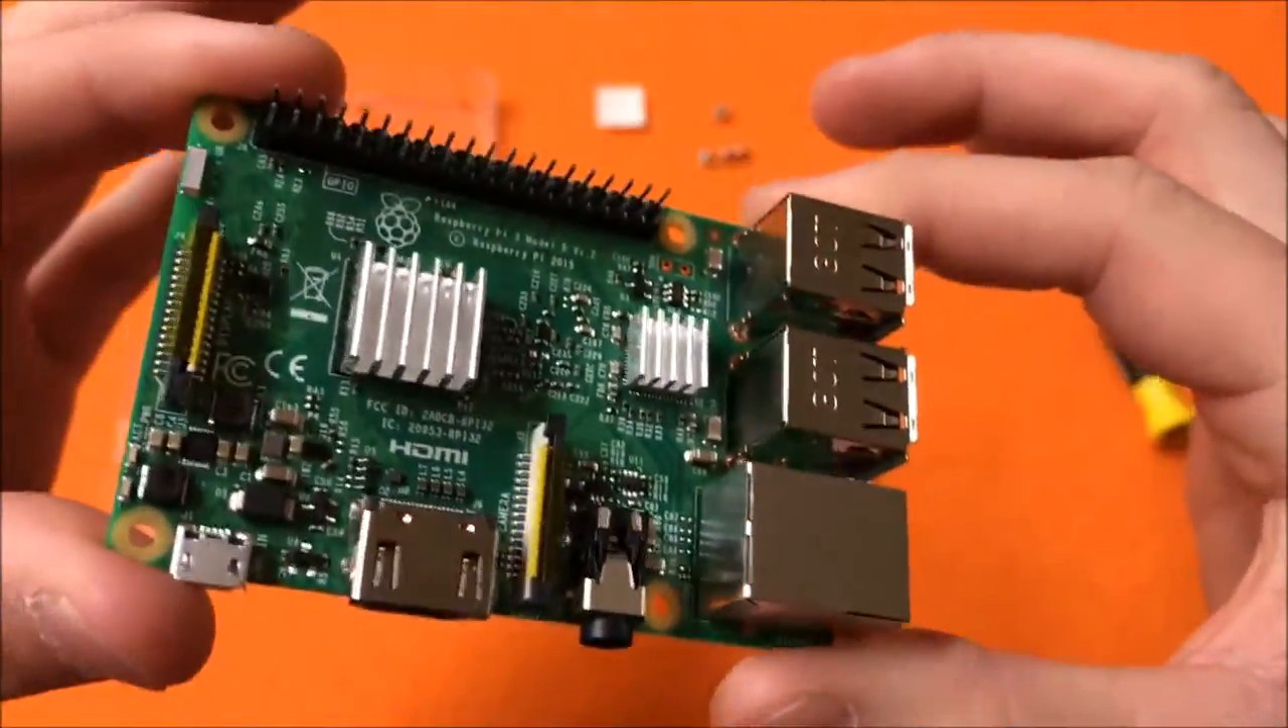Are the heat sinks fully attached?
Yes.